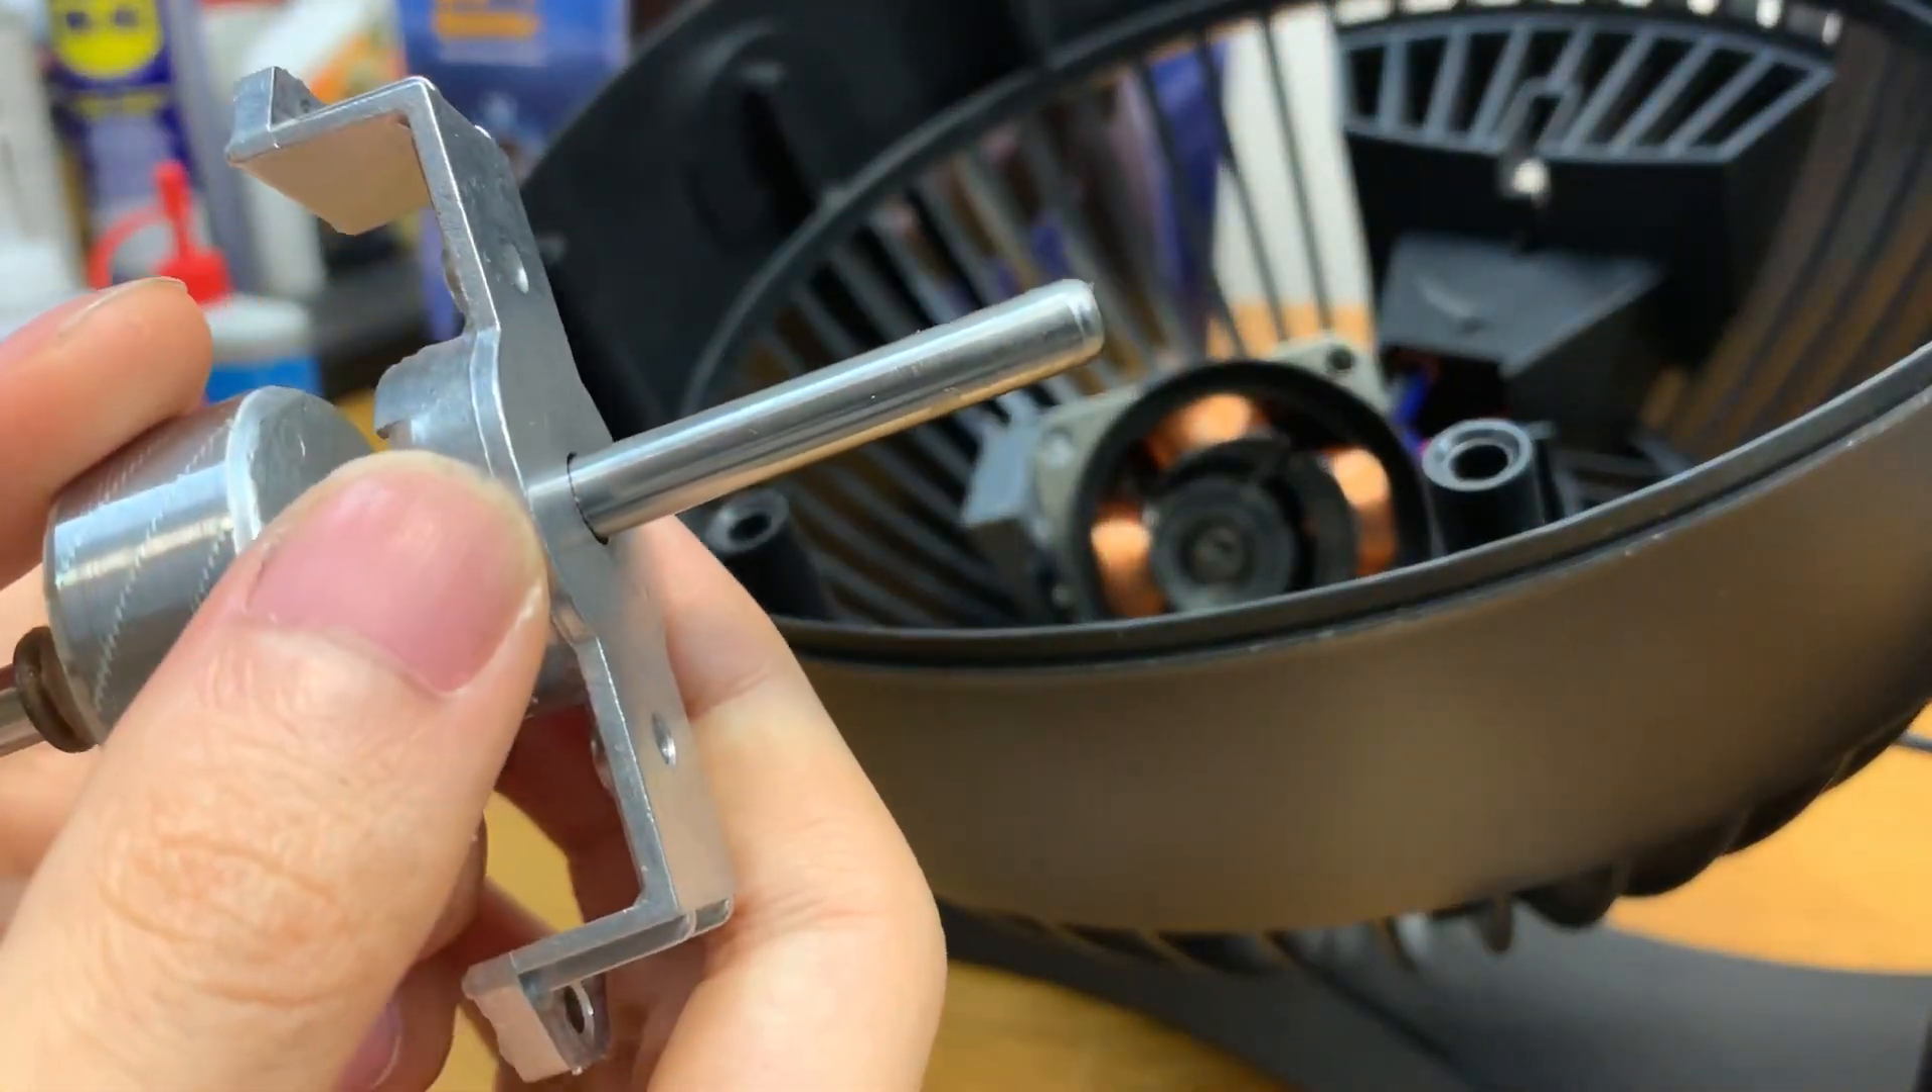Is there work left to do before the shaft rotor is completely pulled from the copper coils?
No.